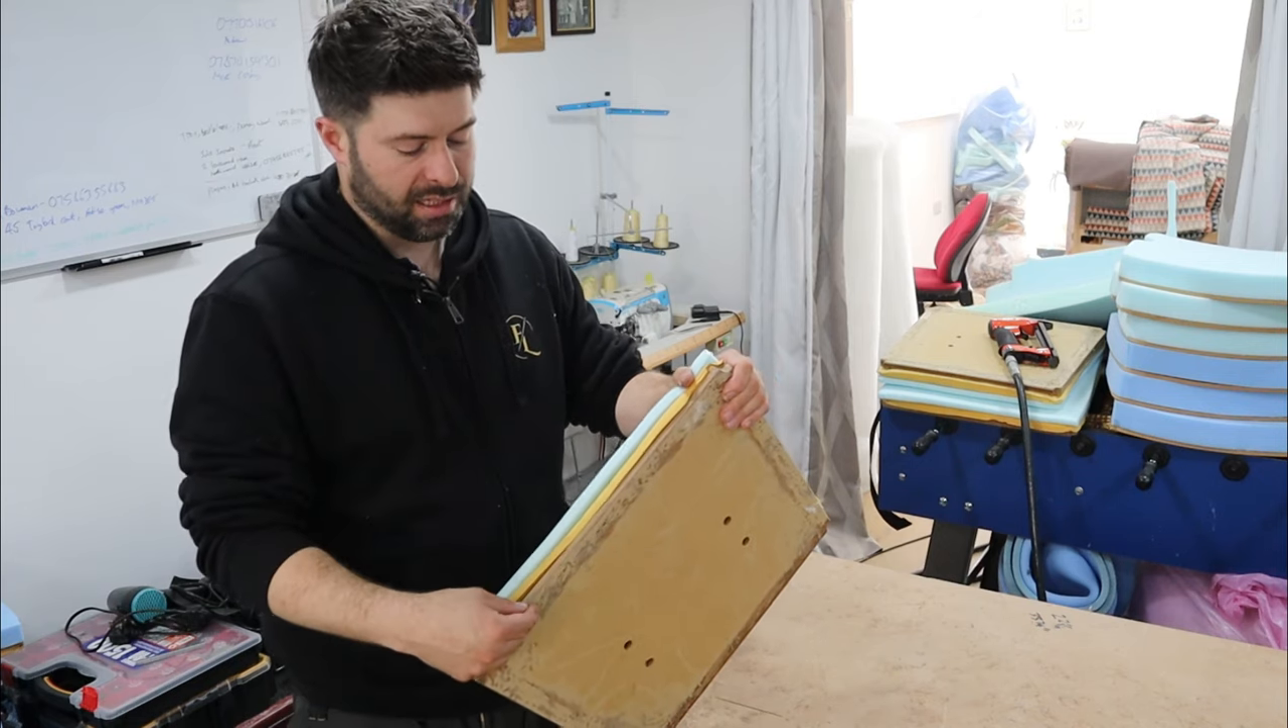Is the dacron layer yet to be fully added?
Yes.